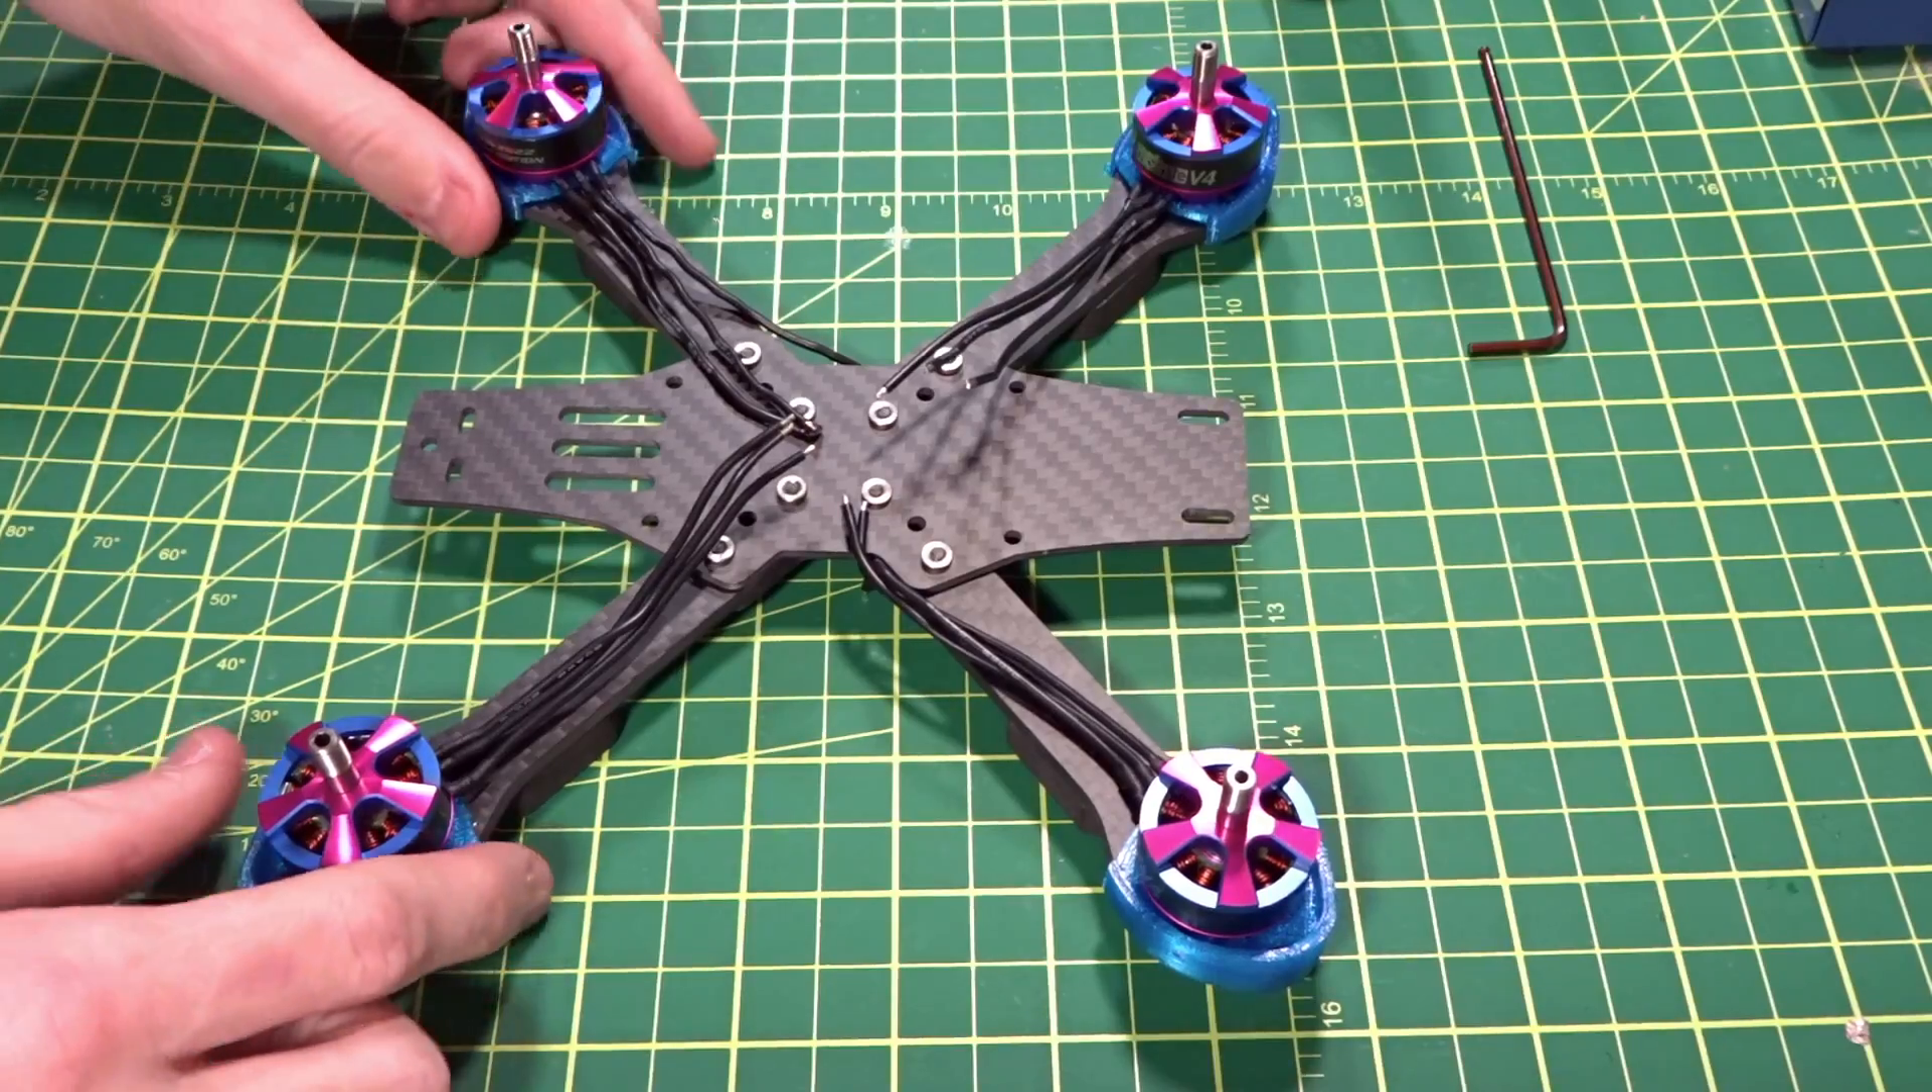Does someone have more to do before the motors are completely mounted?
No.